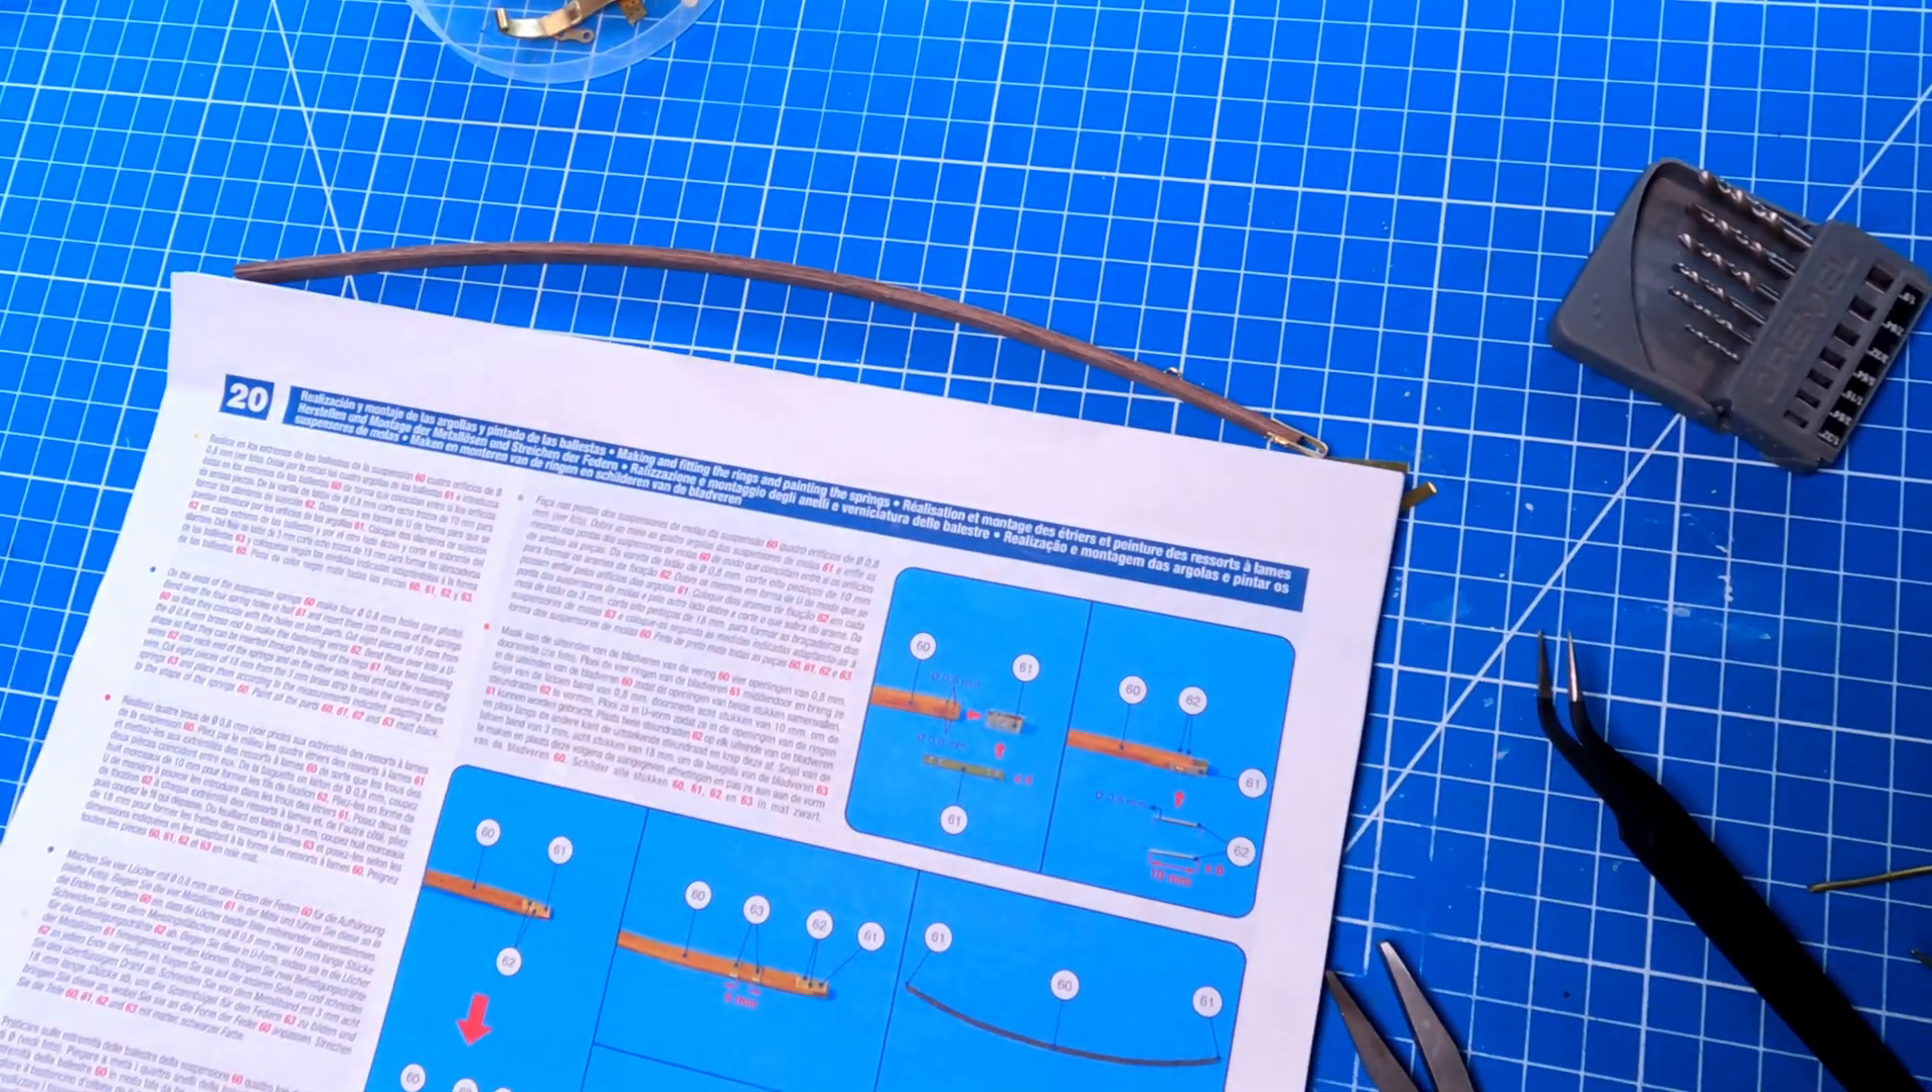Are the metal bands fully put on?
No.